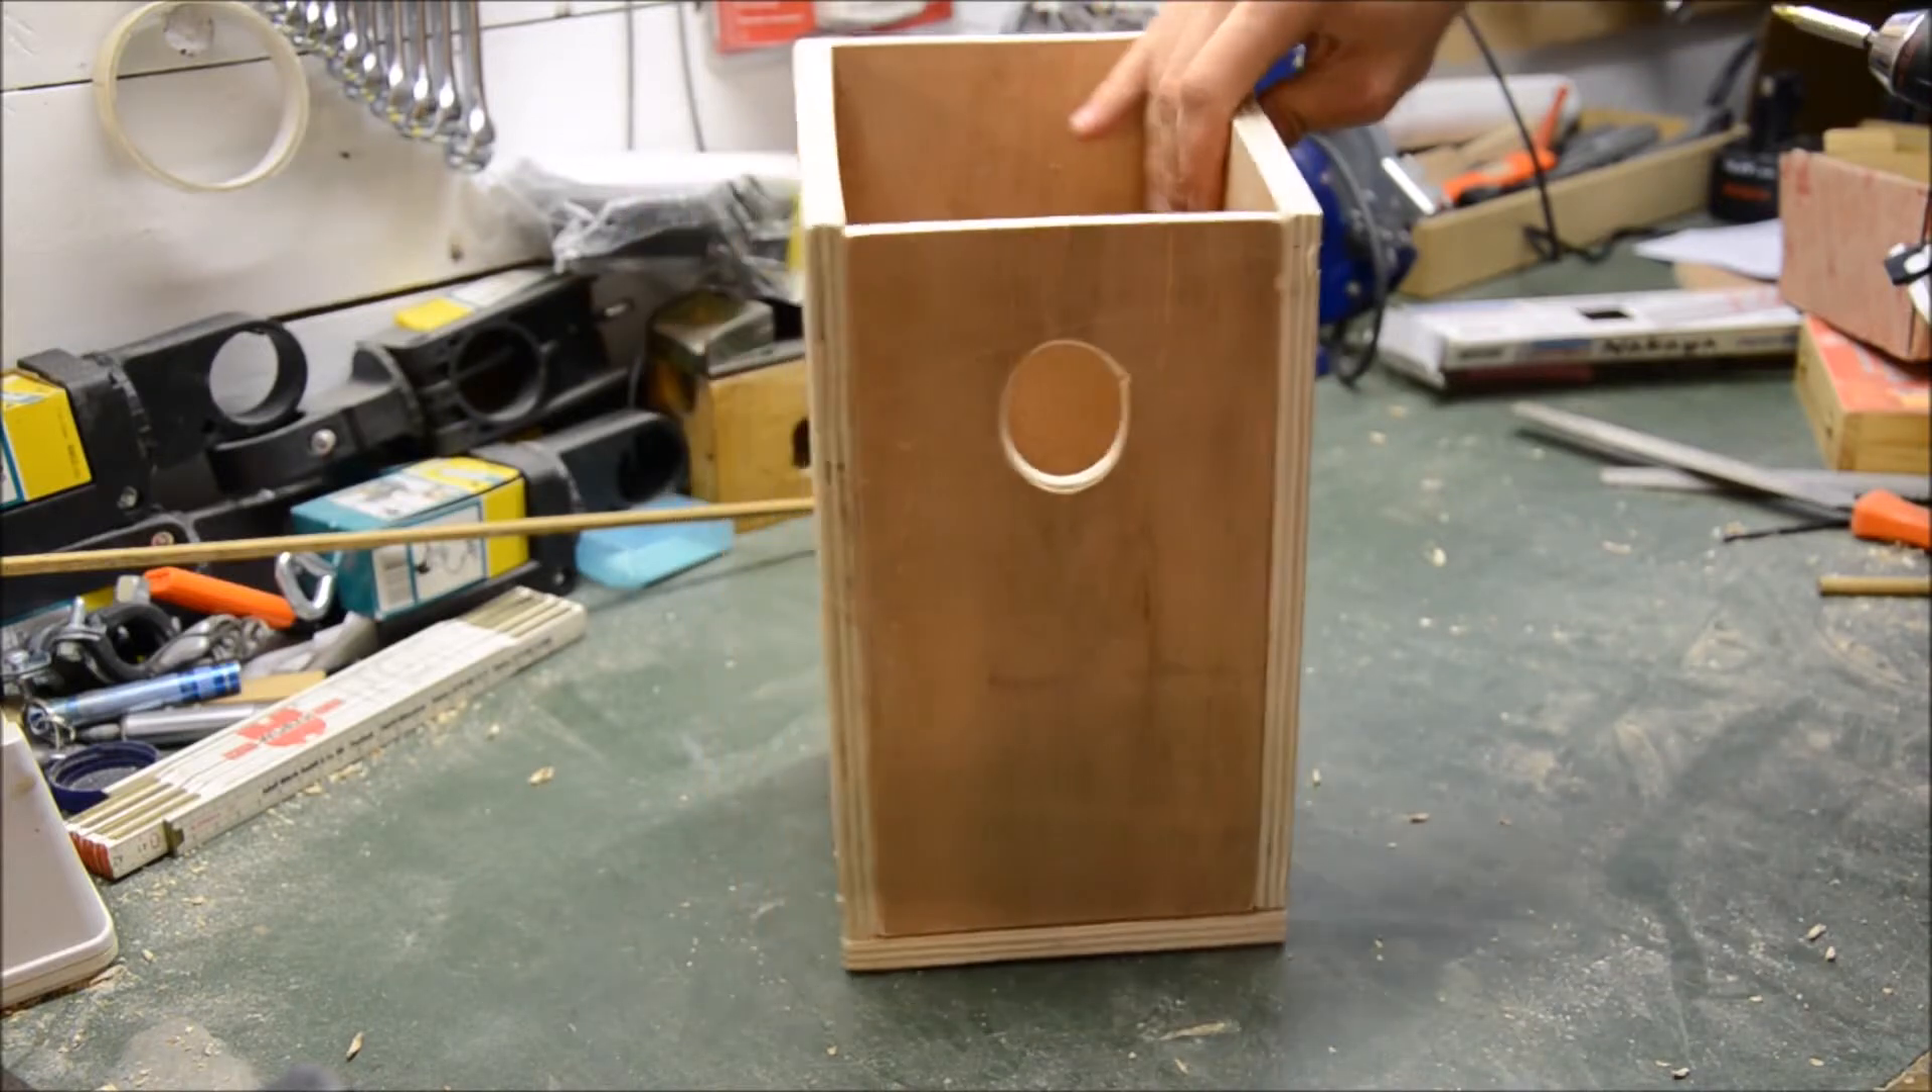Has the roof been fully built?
No.